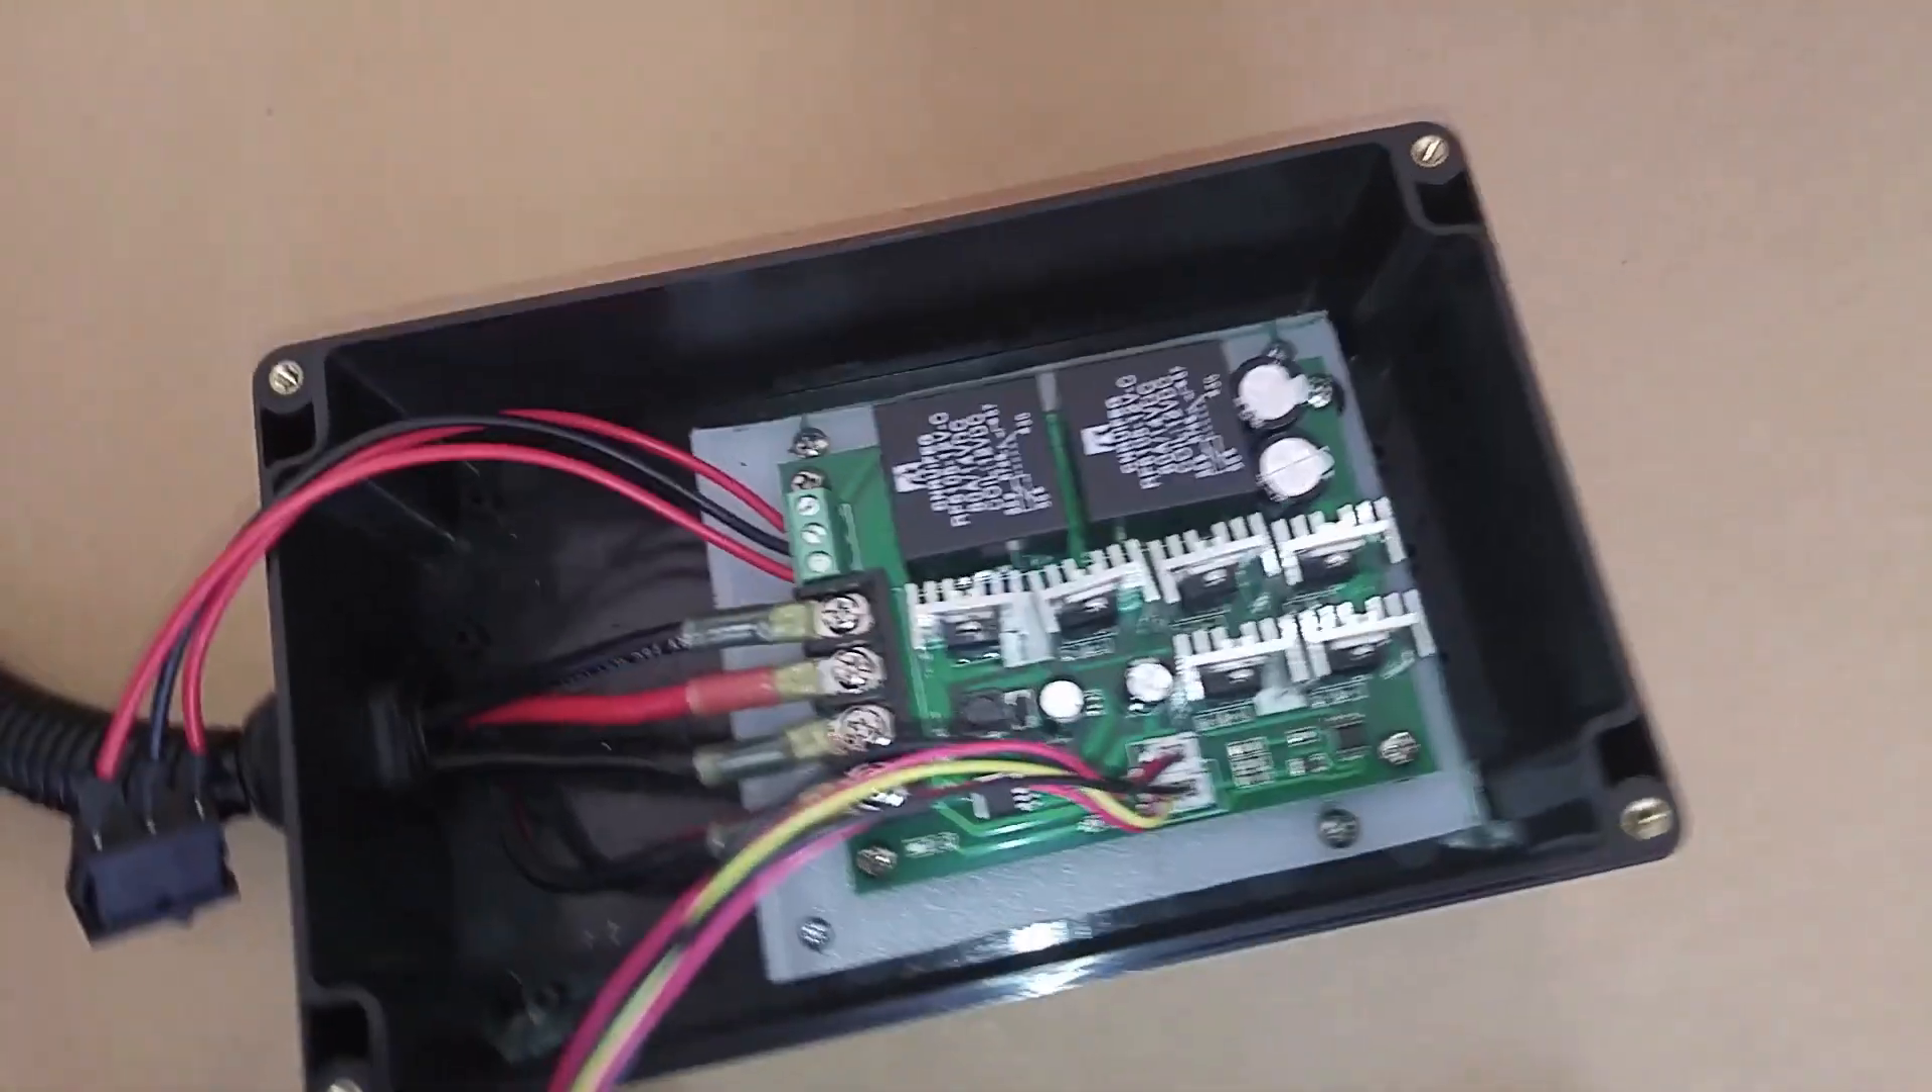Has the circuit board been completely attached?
Yes.